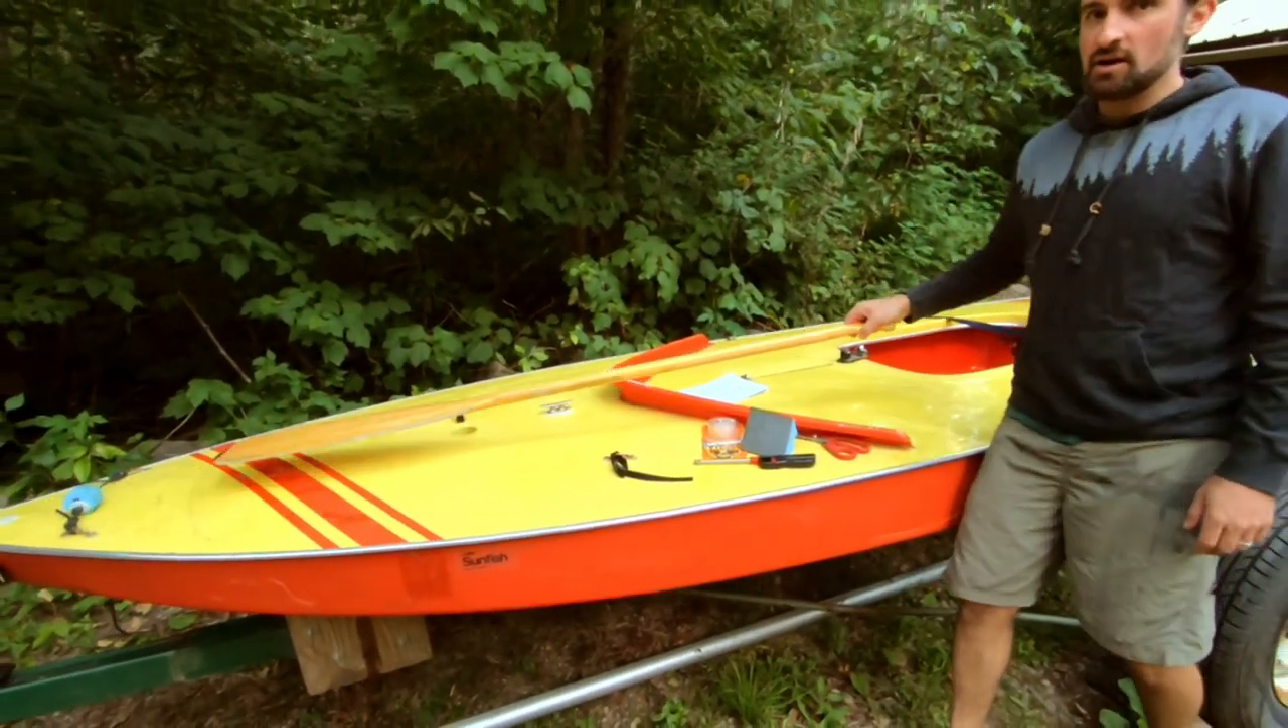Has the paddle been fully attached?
No.